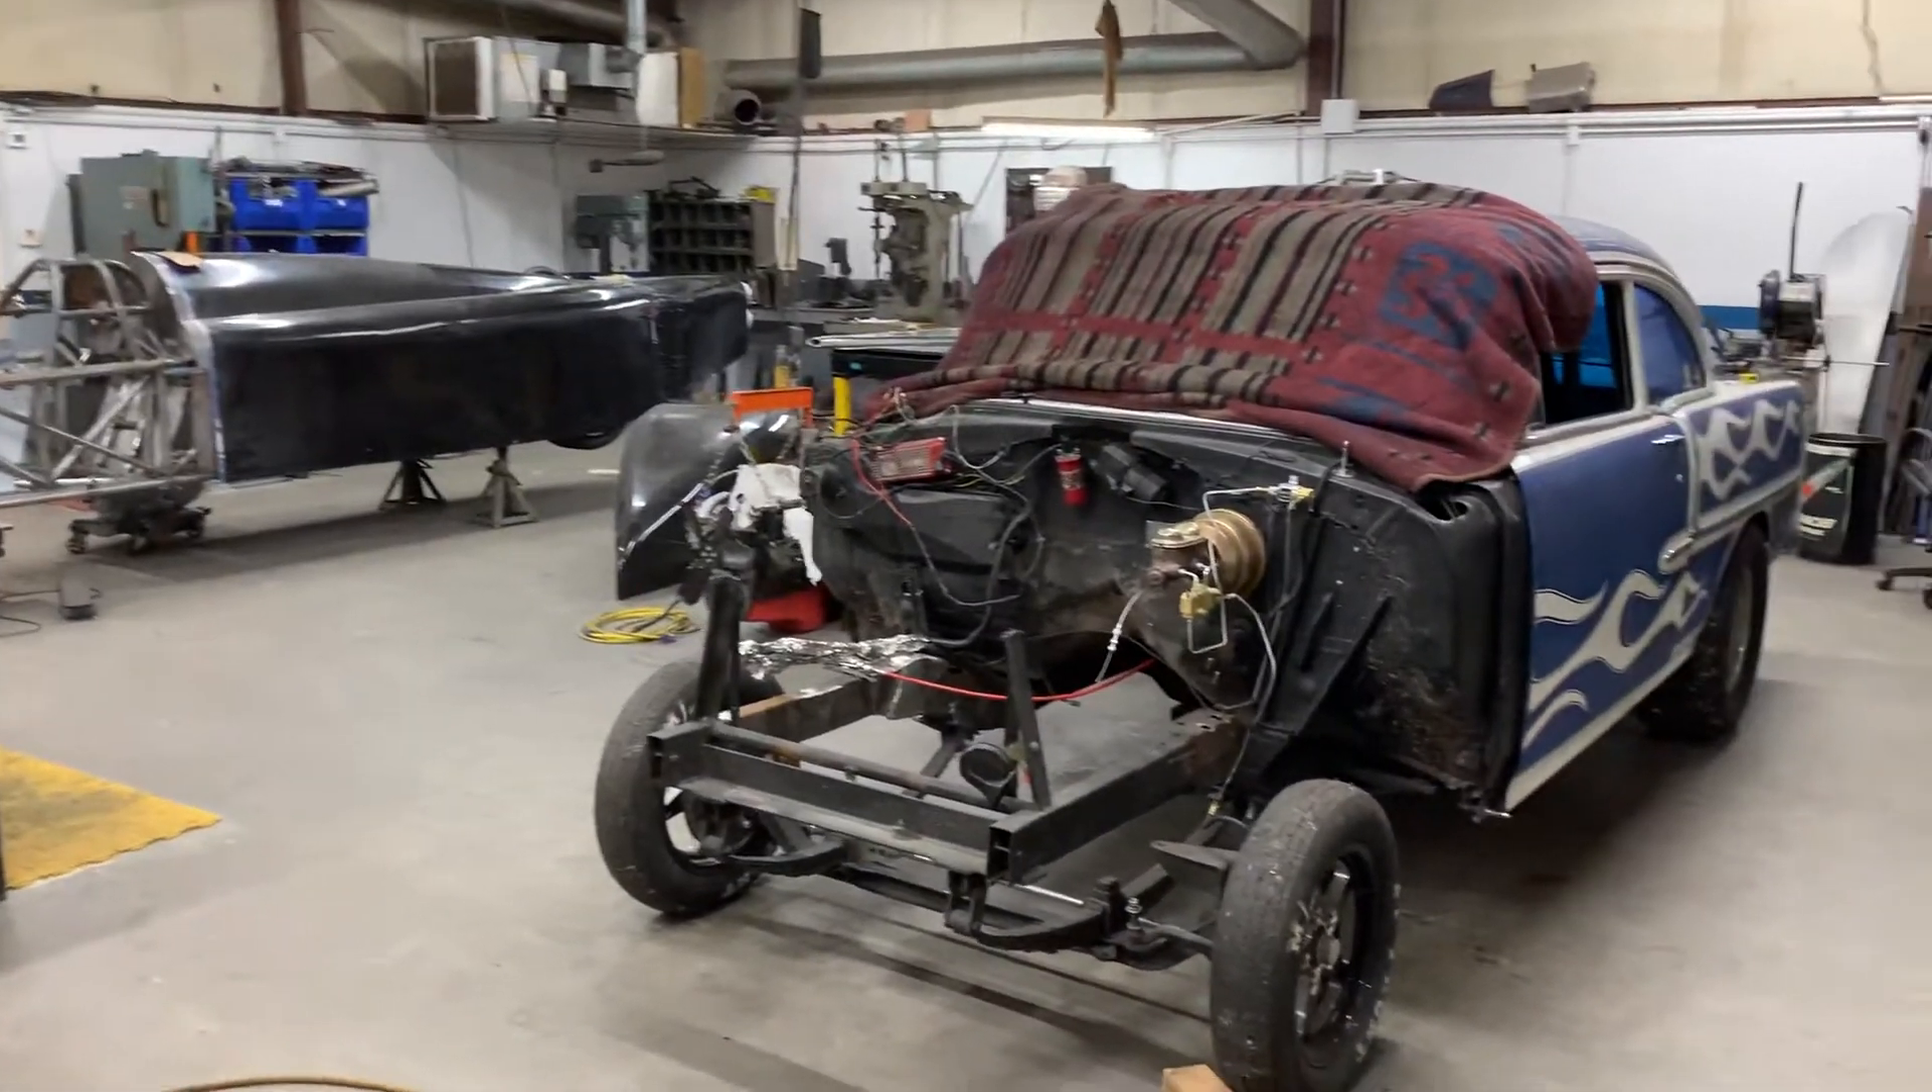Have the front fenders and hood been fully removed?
Yes.